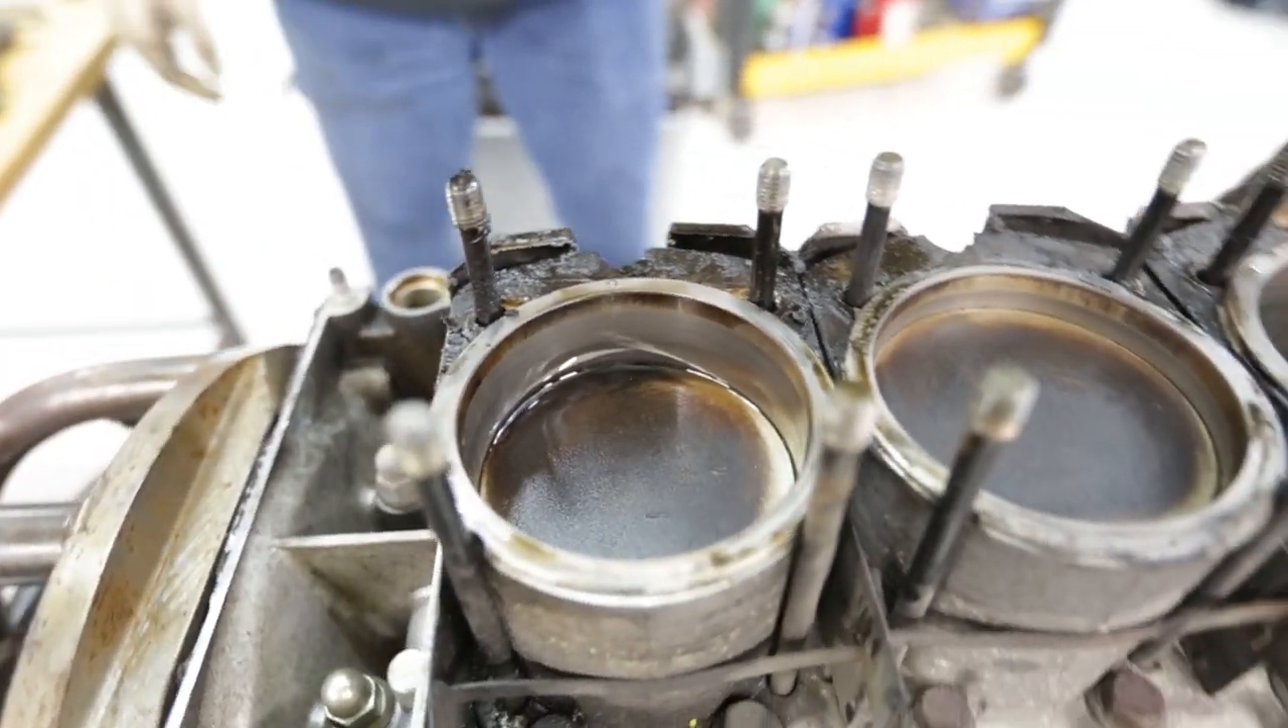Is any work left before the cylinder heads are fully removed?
No.